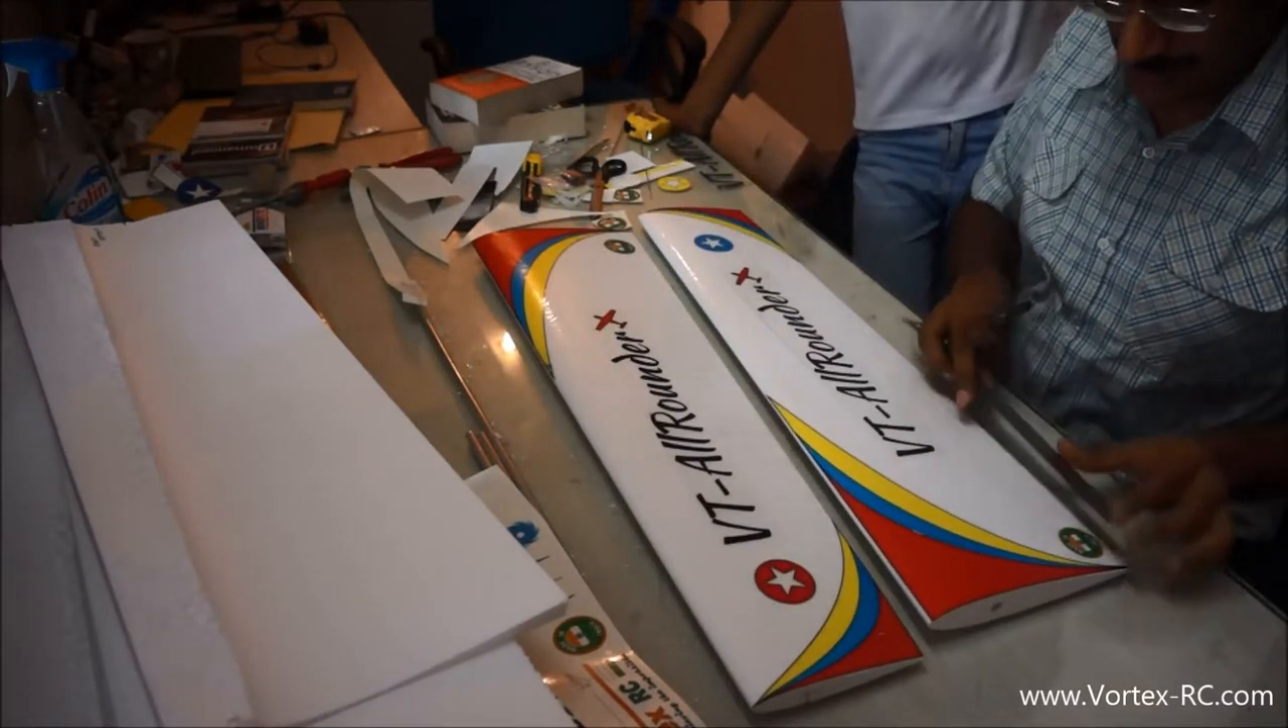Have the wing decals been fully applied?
Yes.